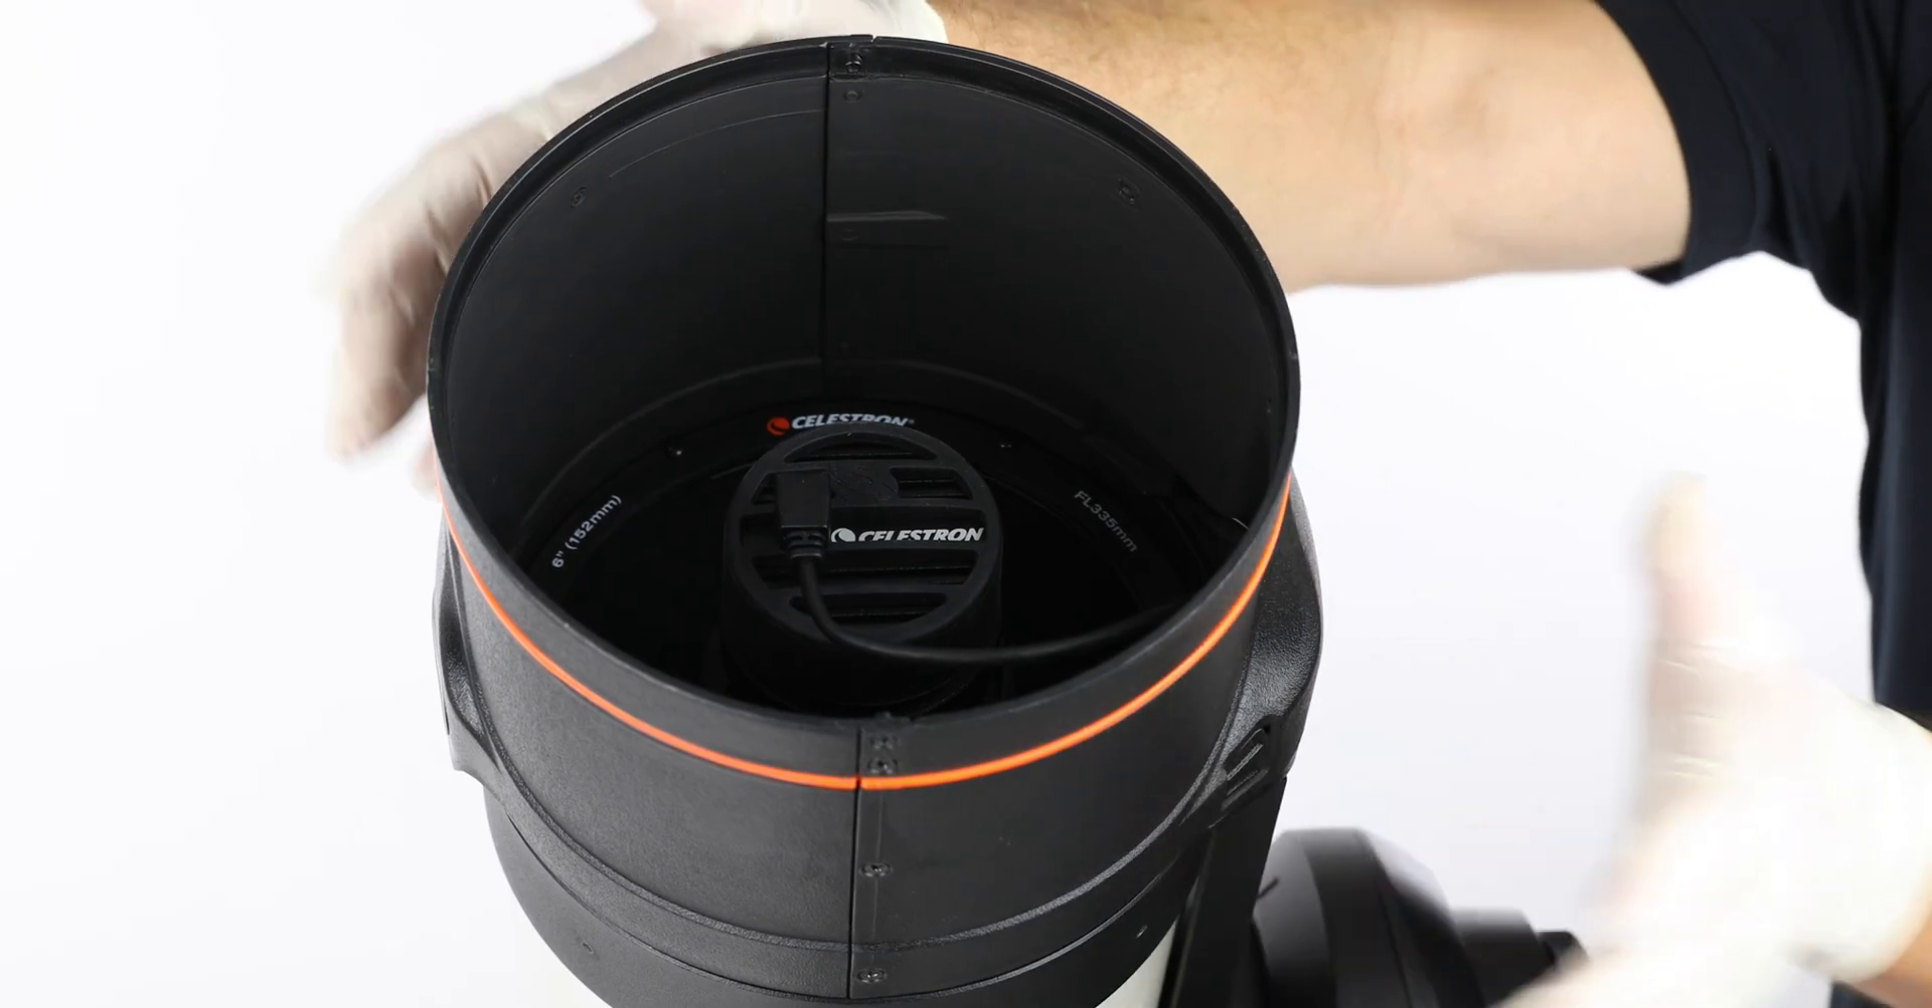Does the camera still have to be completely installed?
No.